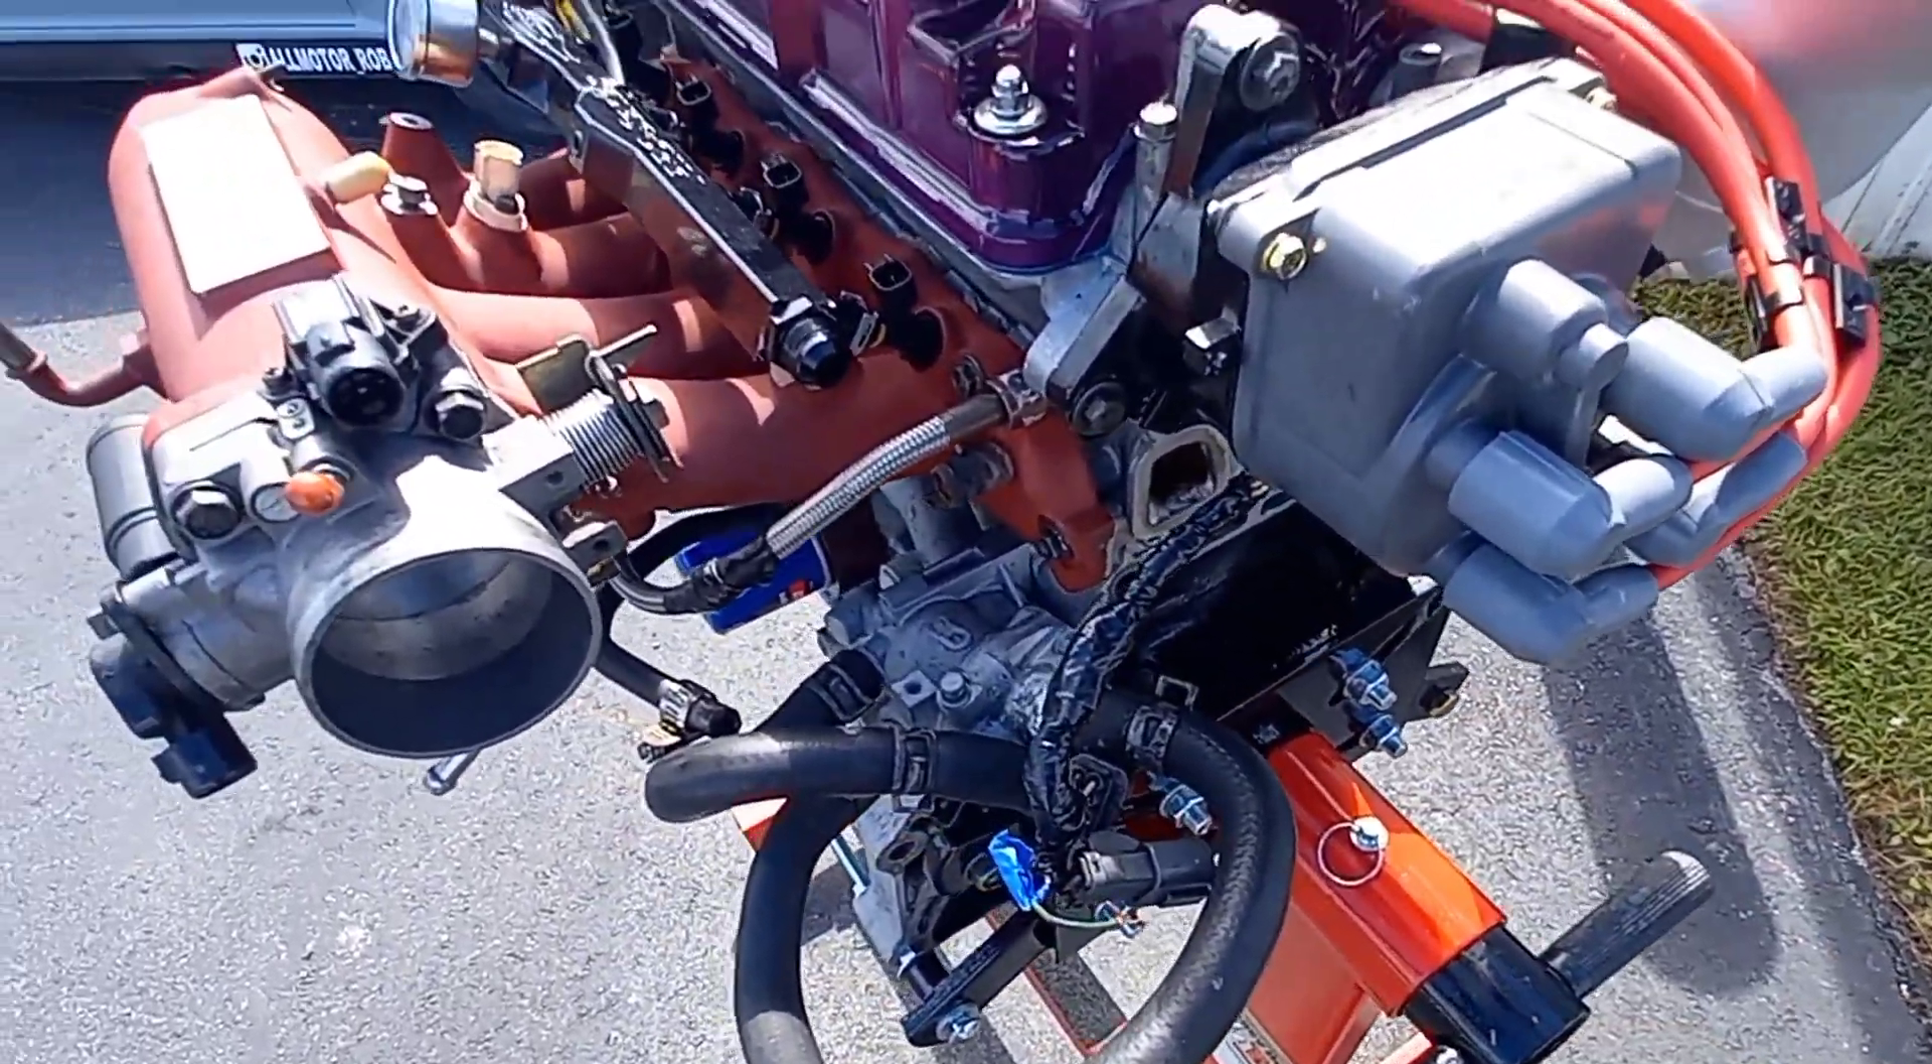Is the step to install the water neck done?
No.